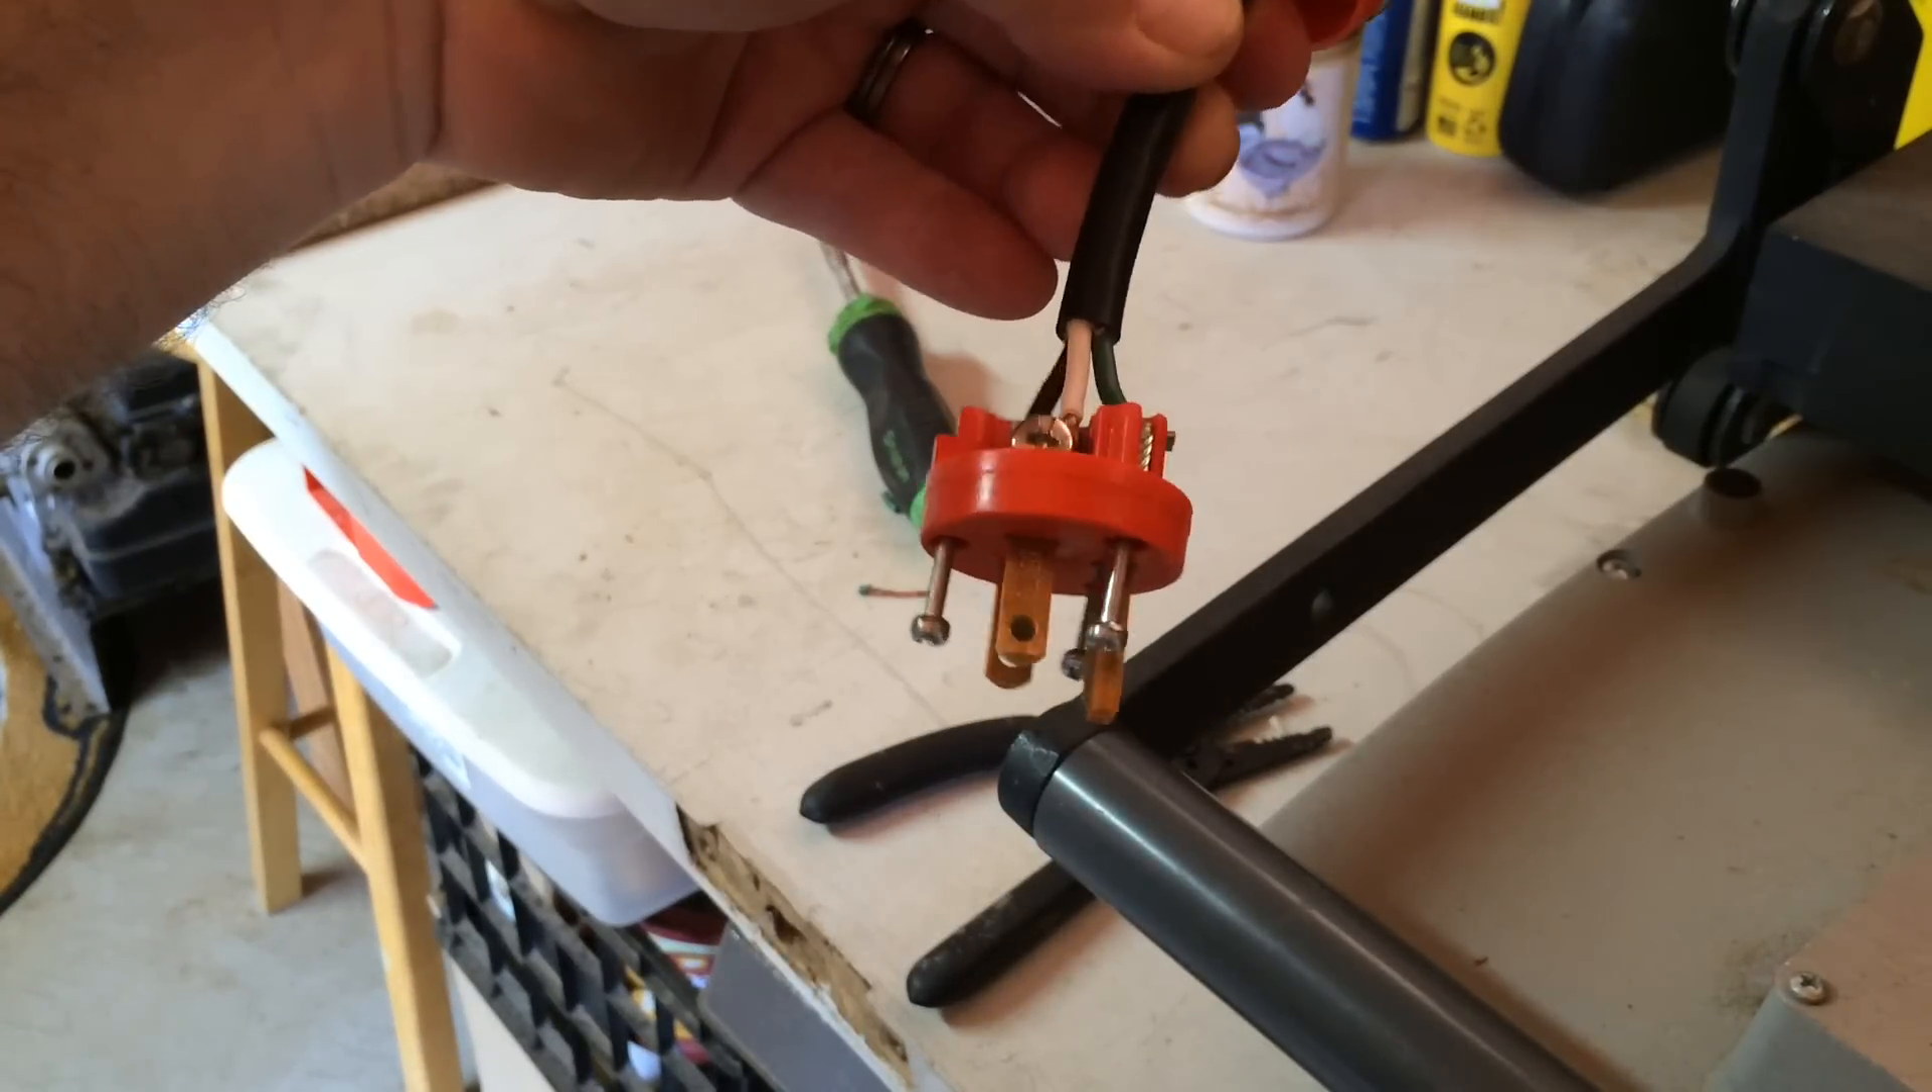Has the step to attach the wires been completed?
Yes.